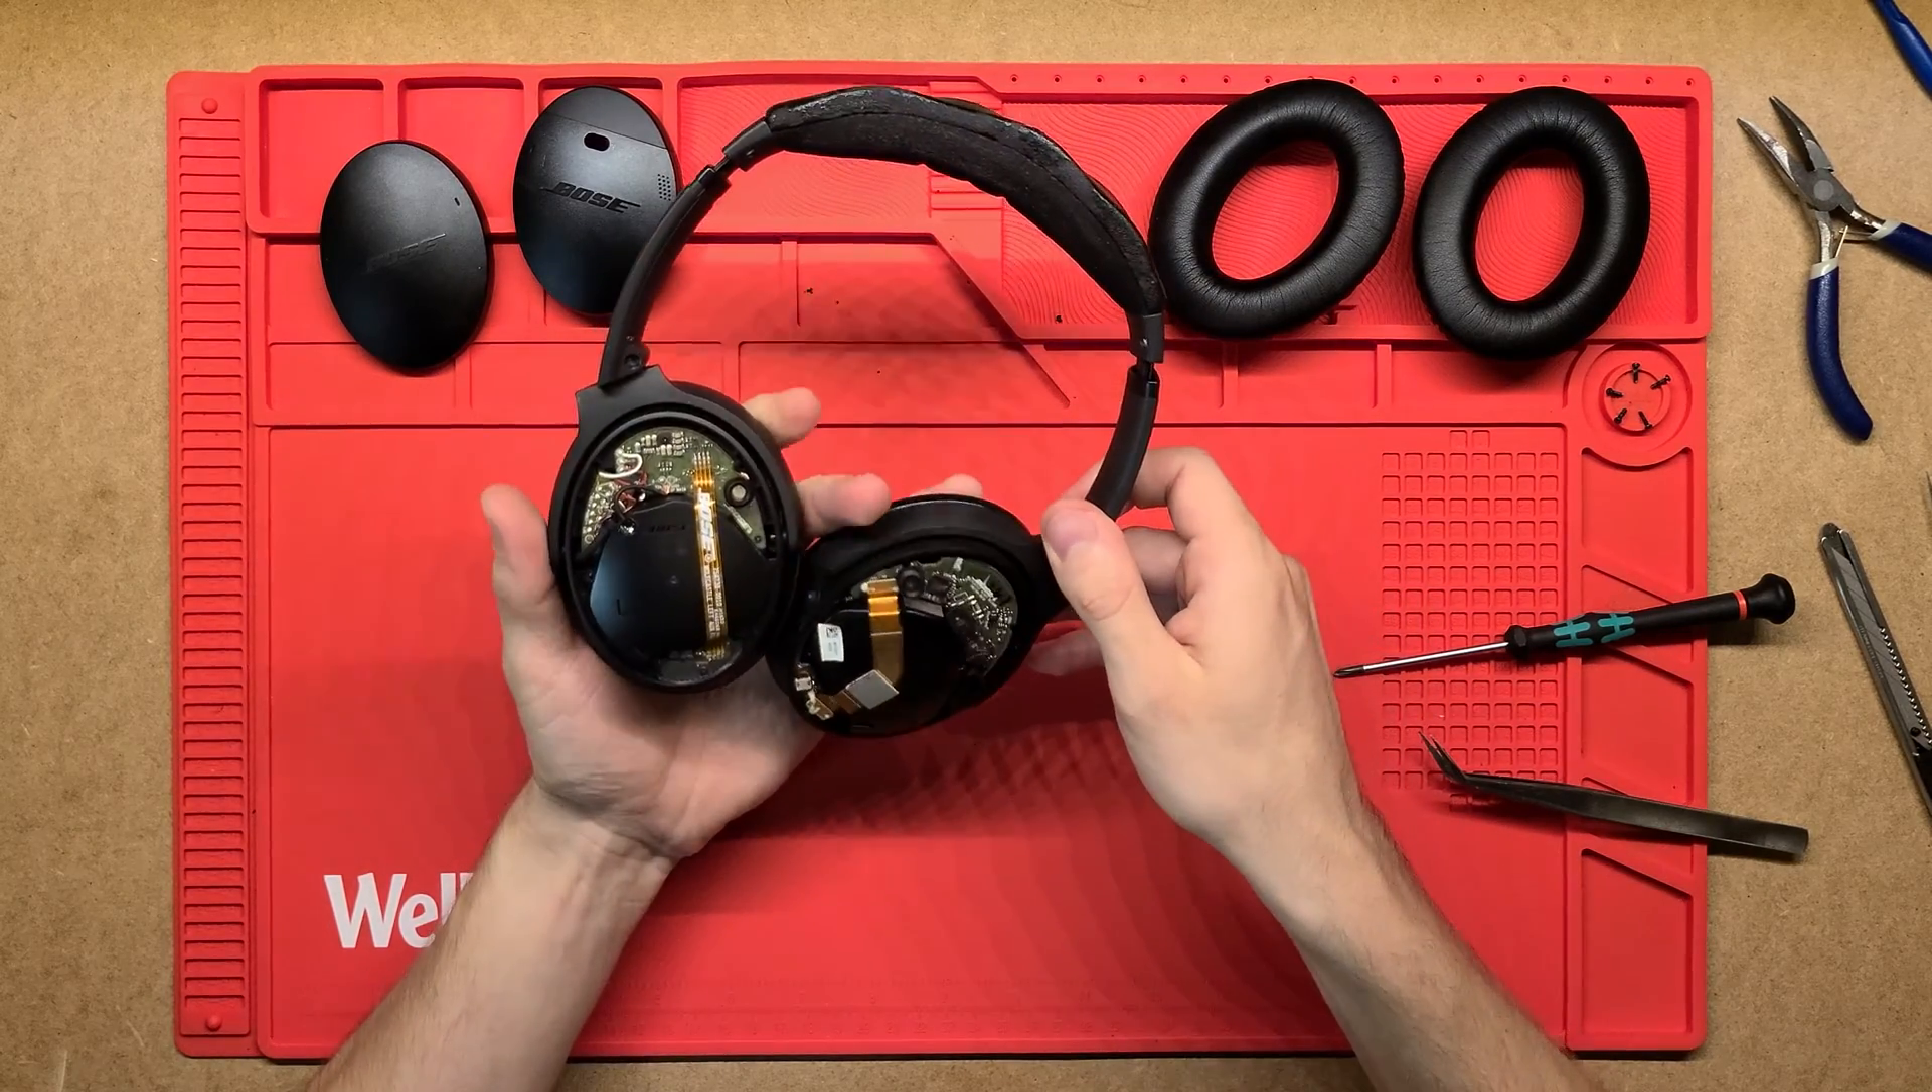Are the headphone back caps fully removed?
Yes.